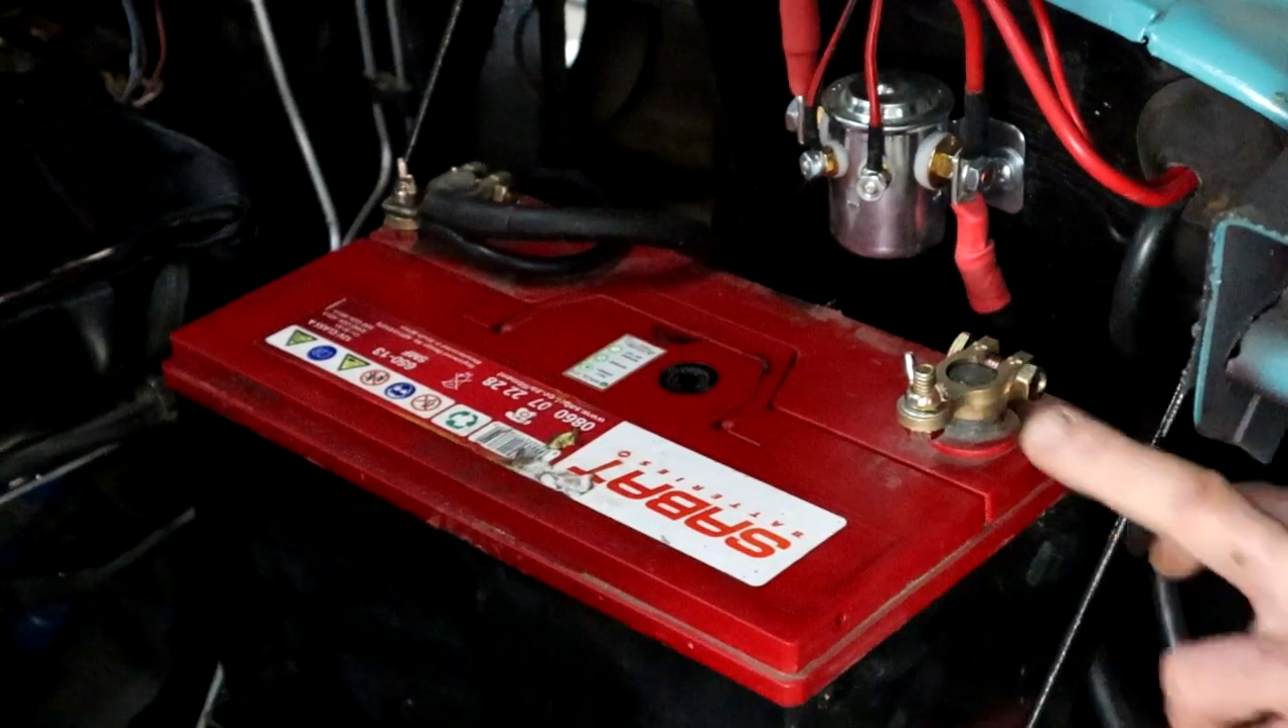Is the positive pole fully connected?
No.